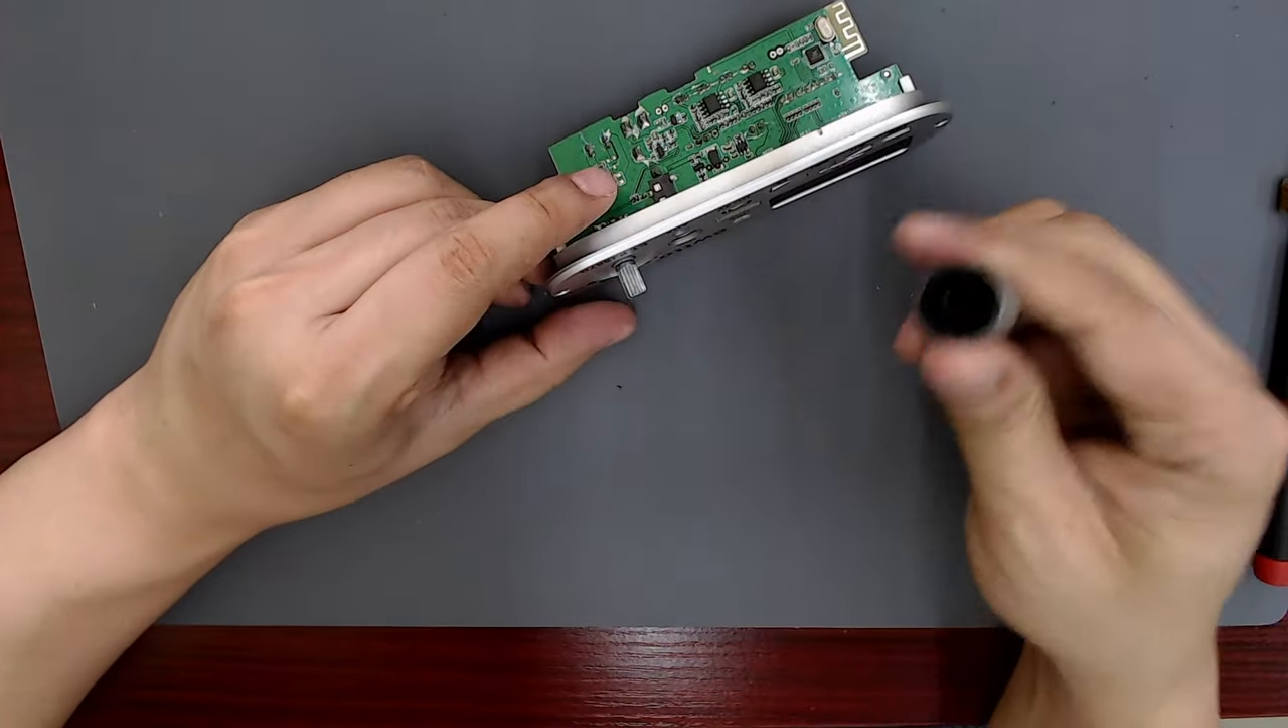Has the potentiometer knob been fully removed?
Yes.